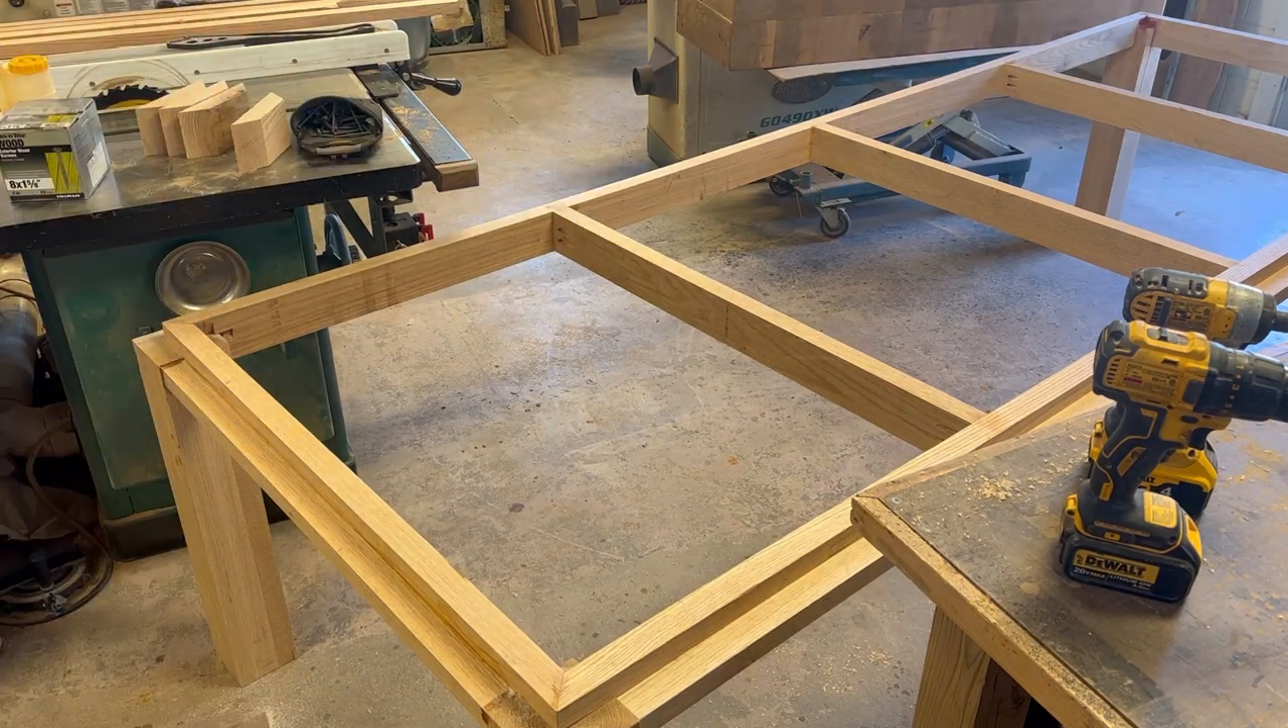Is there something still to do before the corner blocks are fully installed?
Yes.